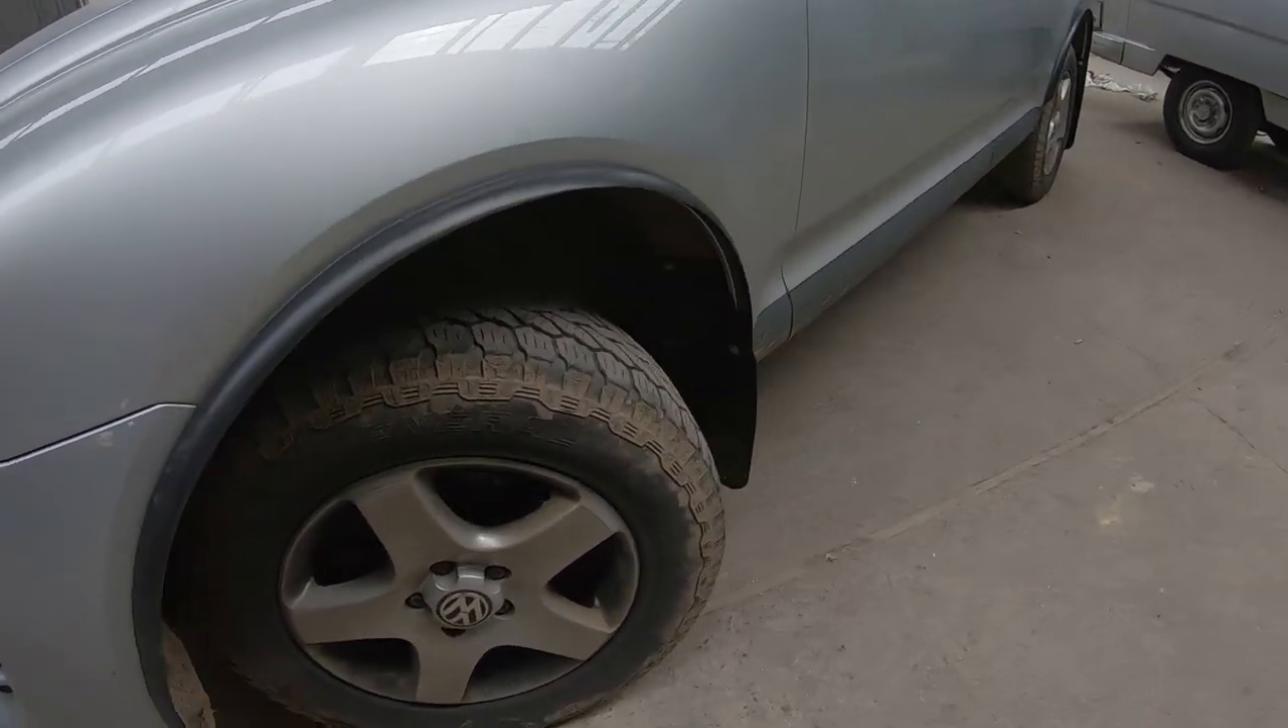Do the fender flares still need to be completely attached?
No.